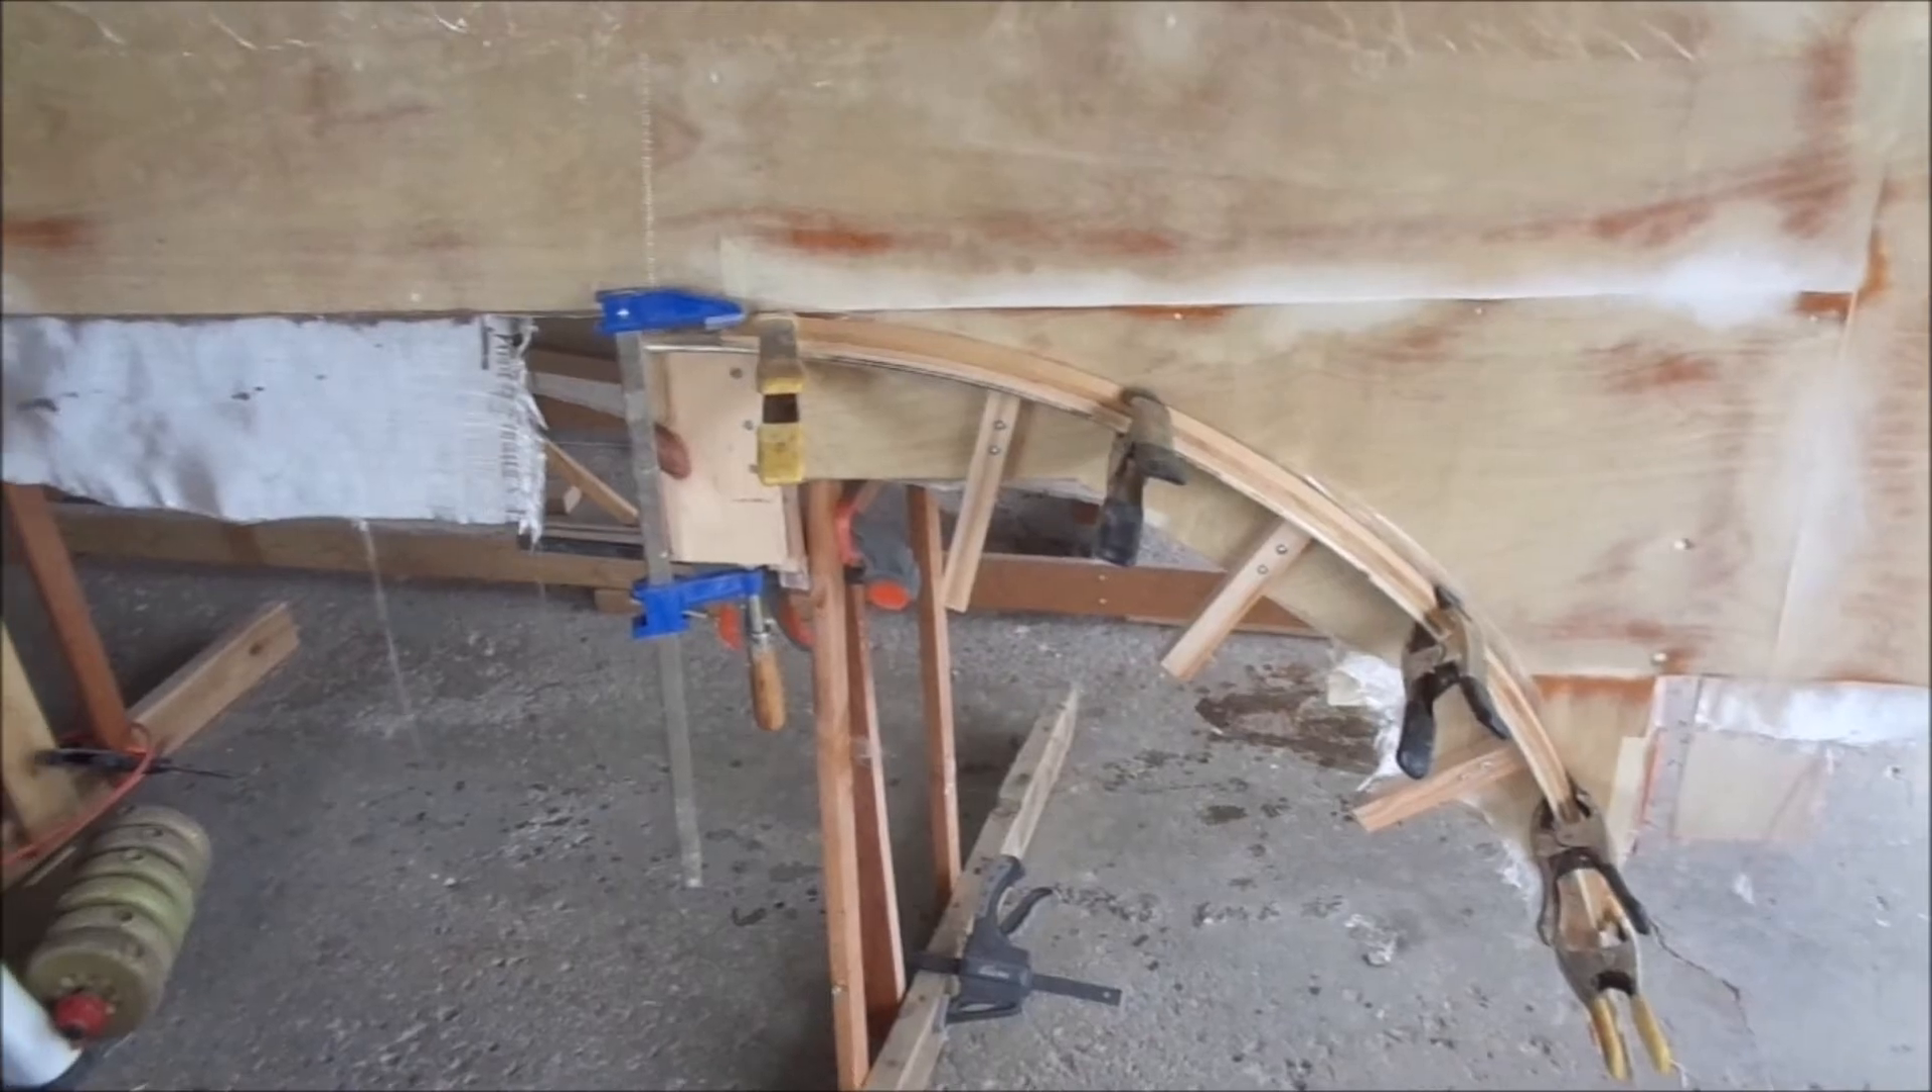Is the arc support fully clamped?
Yes.